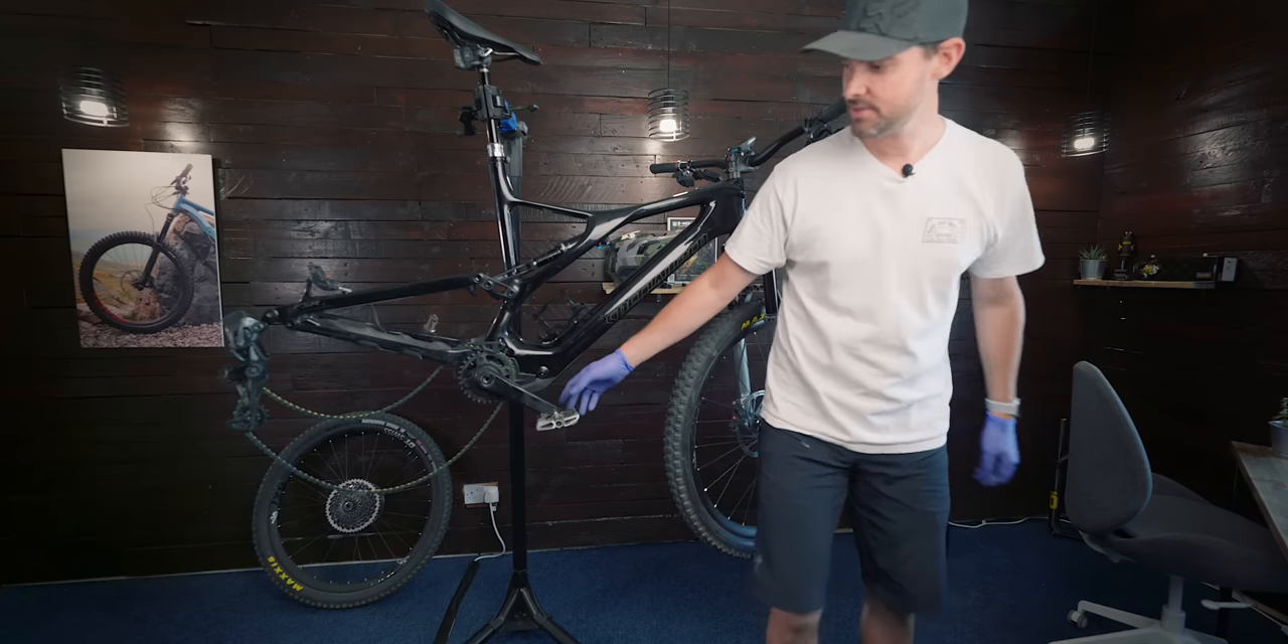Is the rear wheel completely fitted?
No.